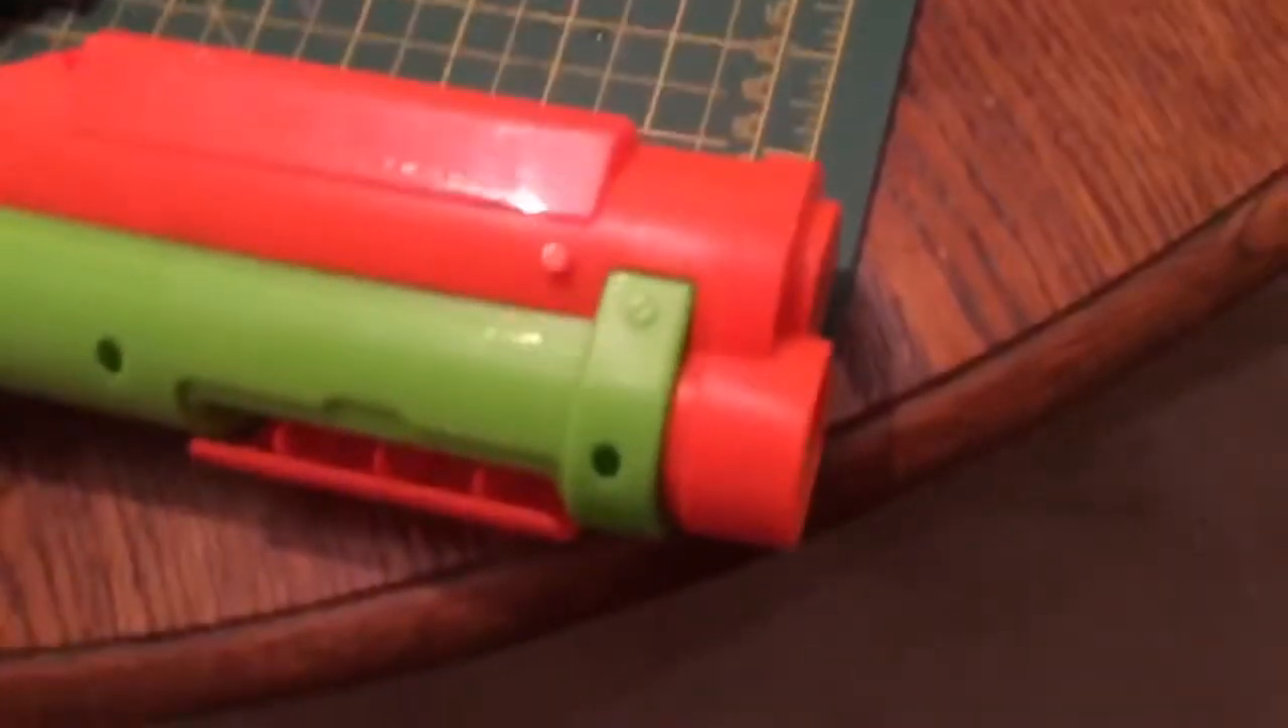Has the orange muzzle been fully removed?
No.